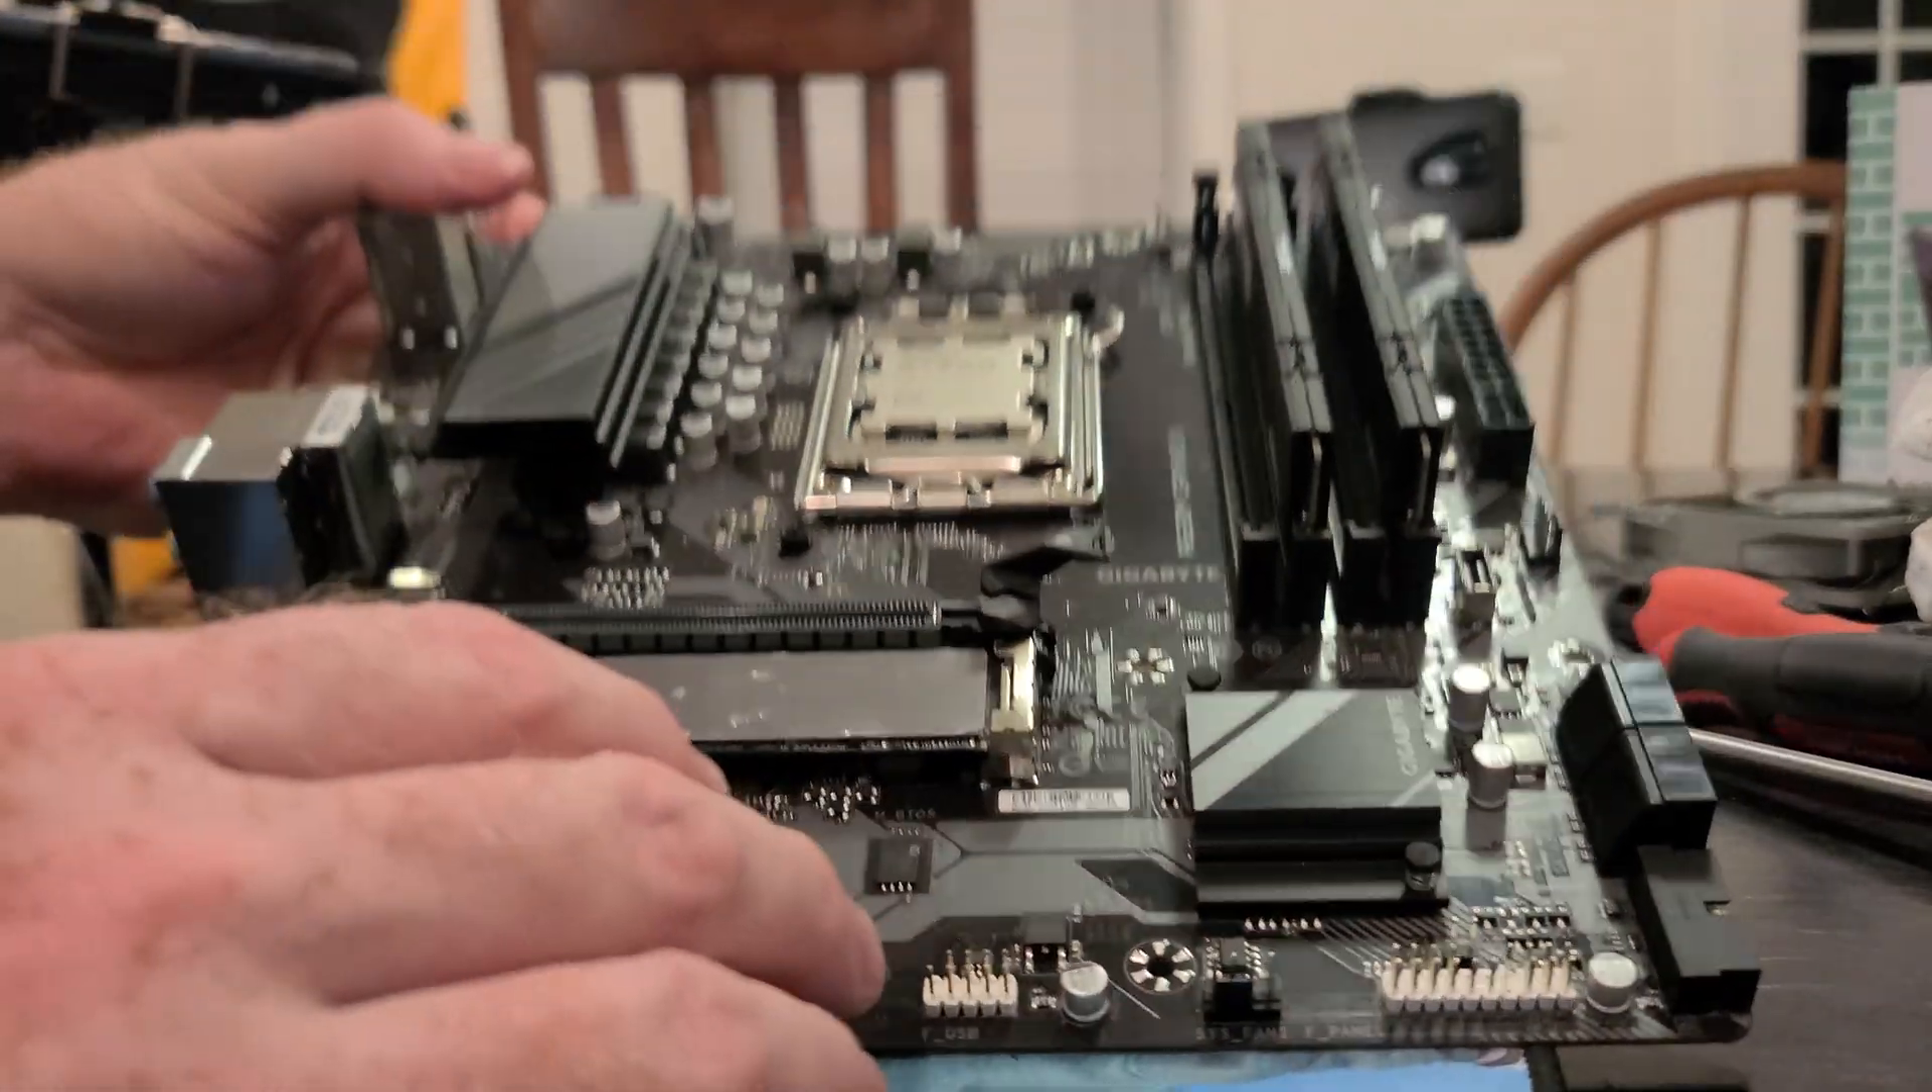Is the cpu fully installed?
Yes.